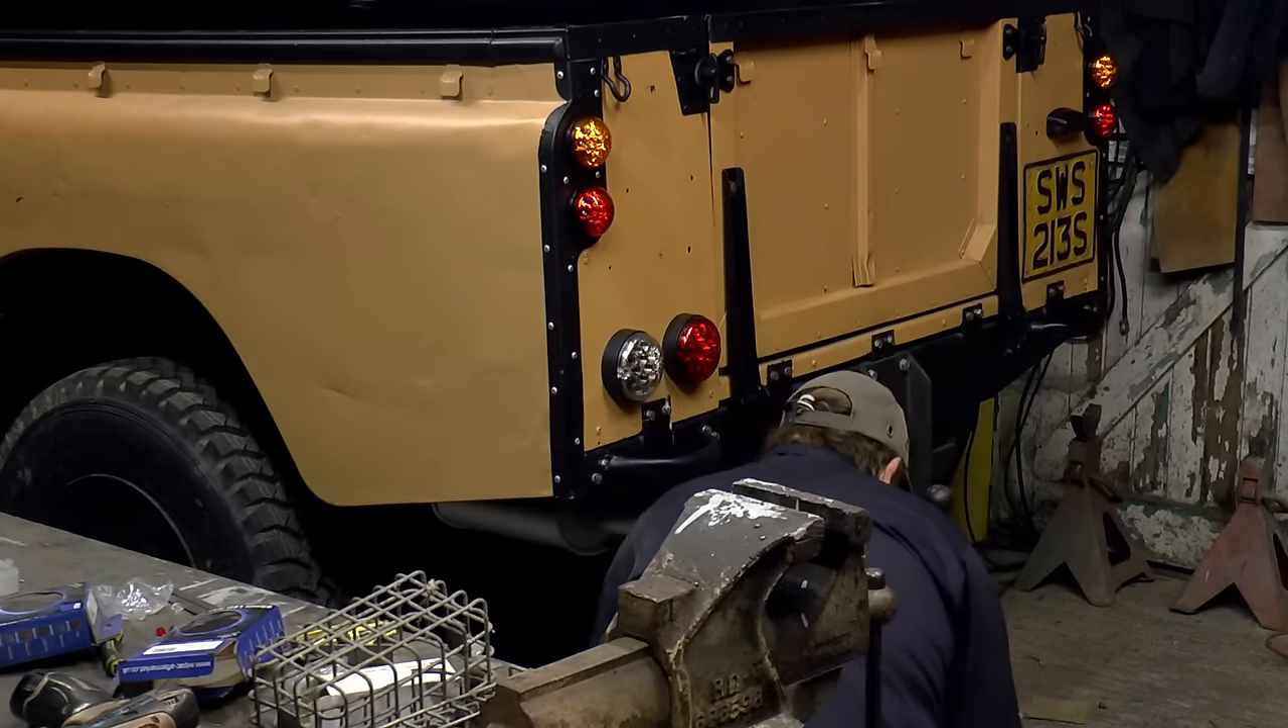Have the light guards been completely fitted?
No.